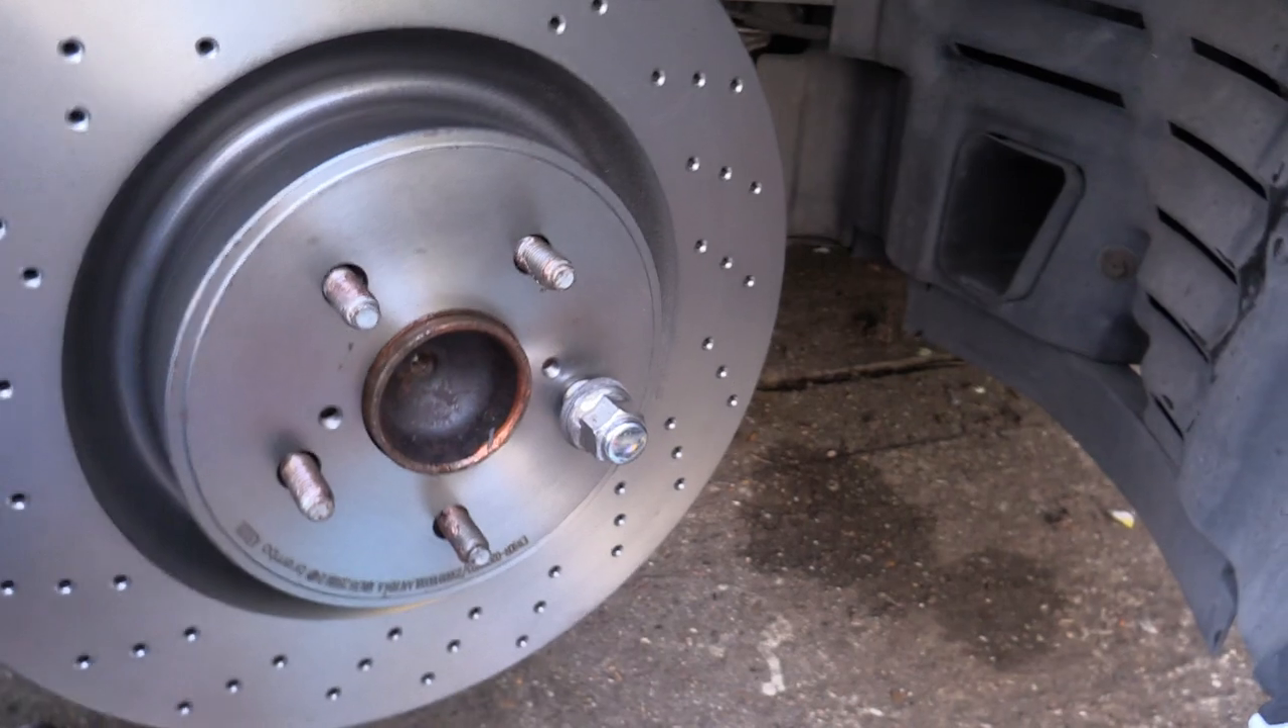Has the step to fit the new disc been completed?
Yes.